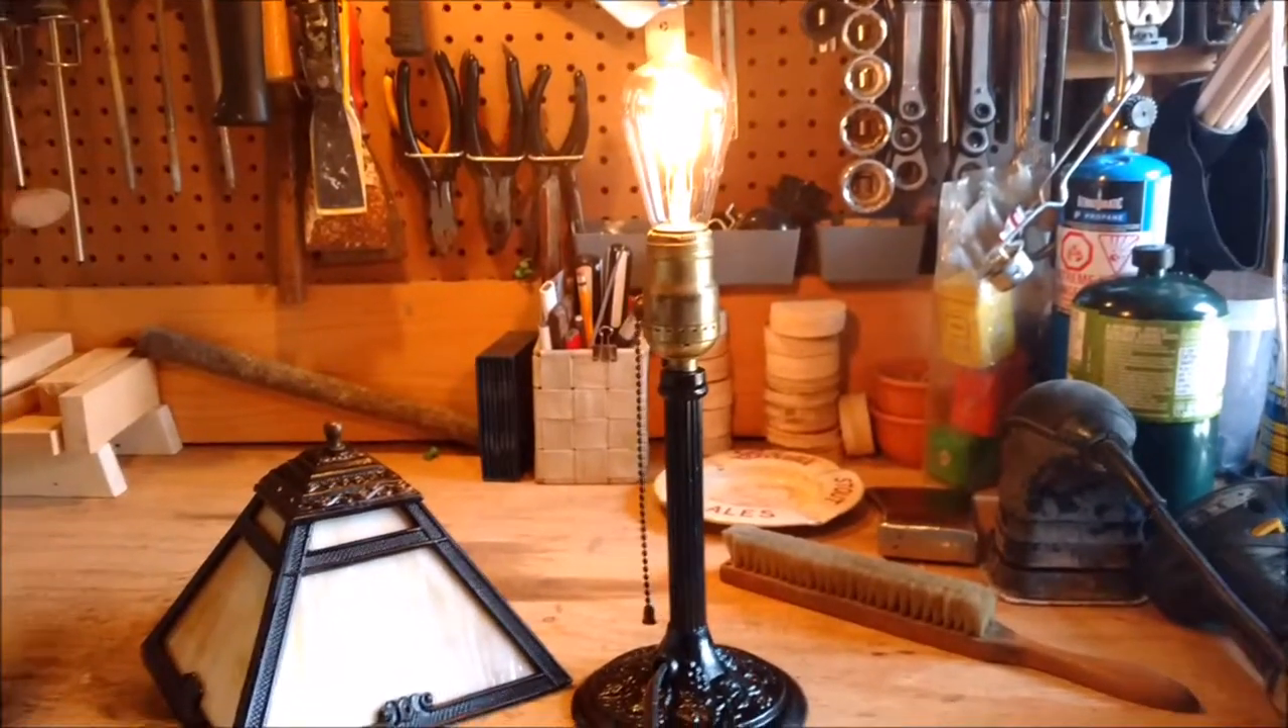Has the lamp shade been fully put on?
No.